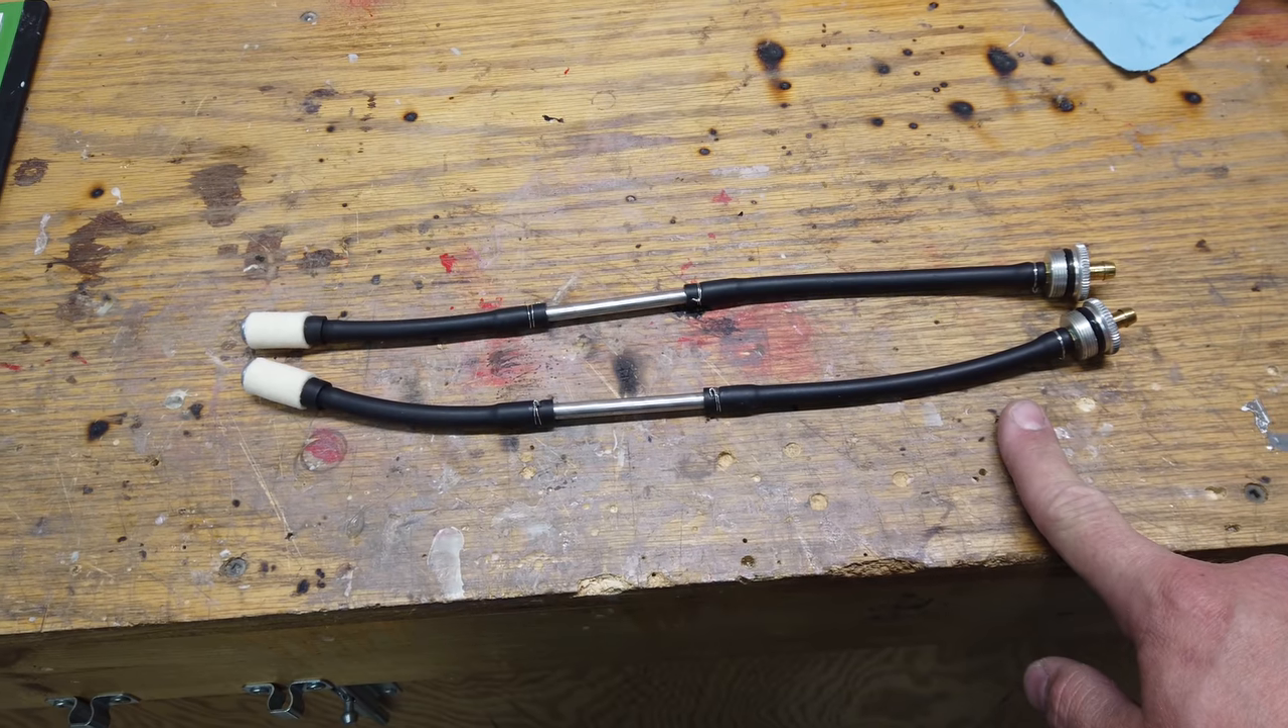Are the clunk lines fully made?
Yes.